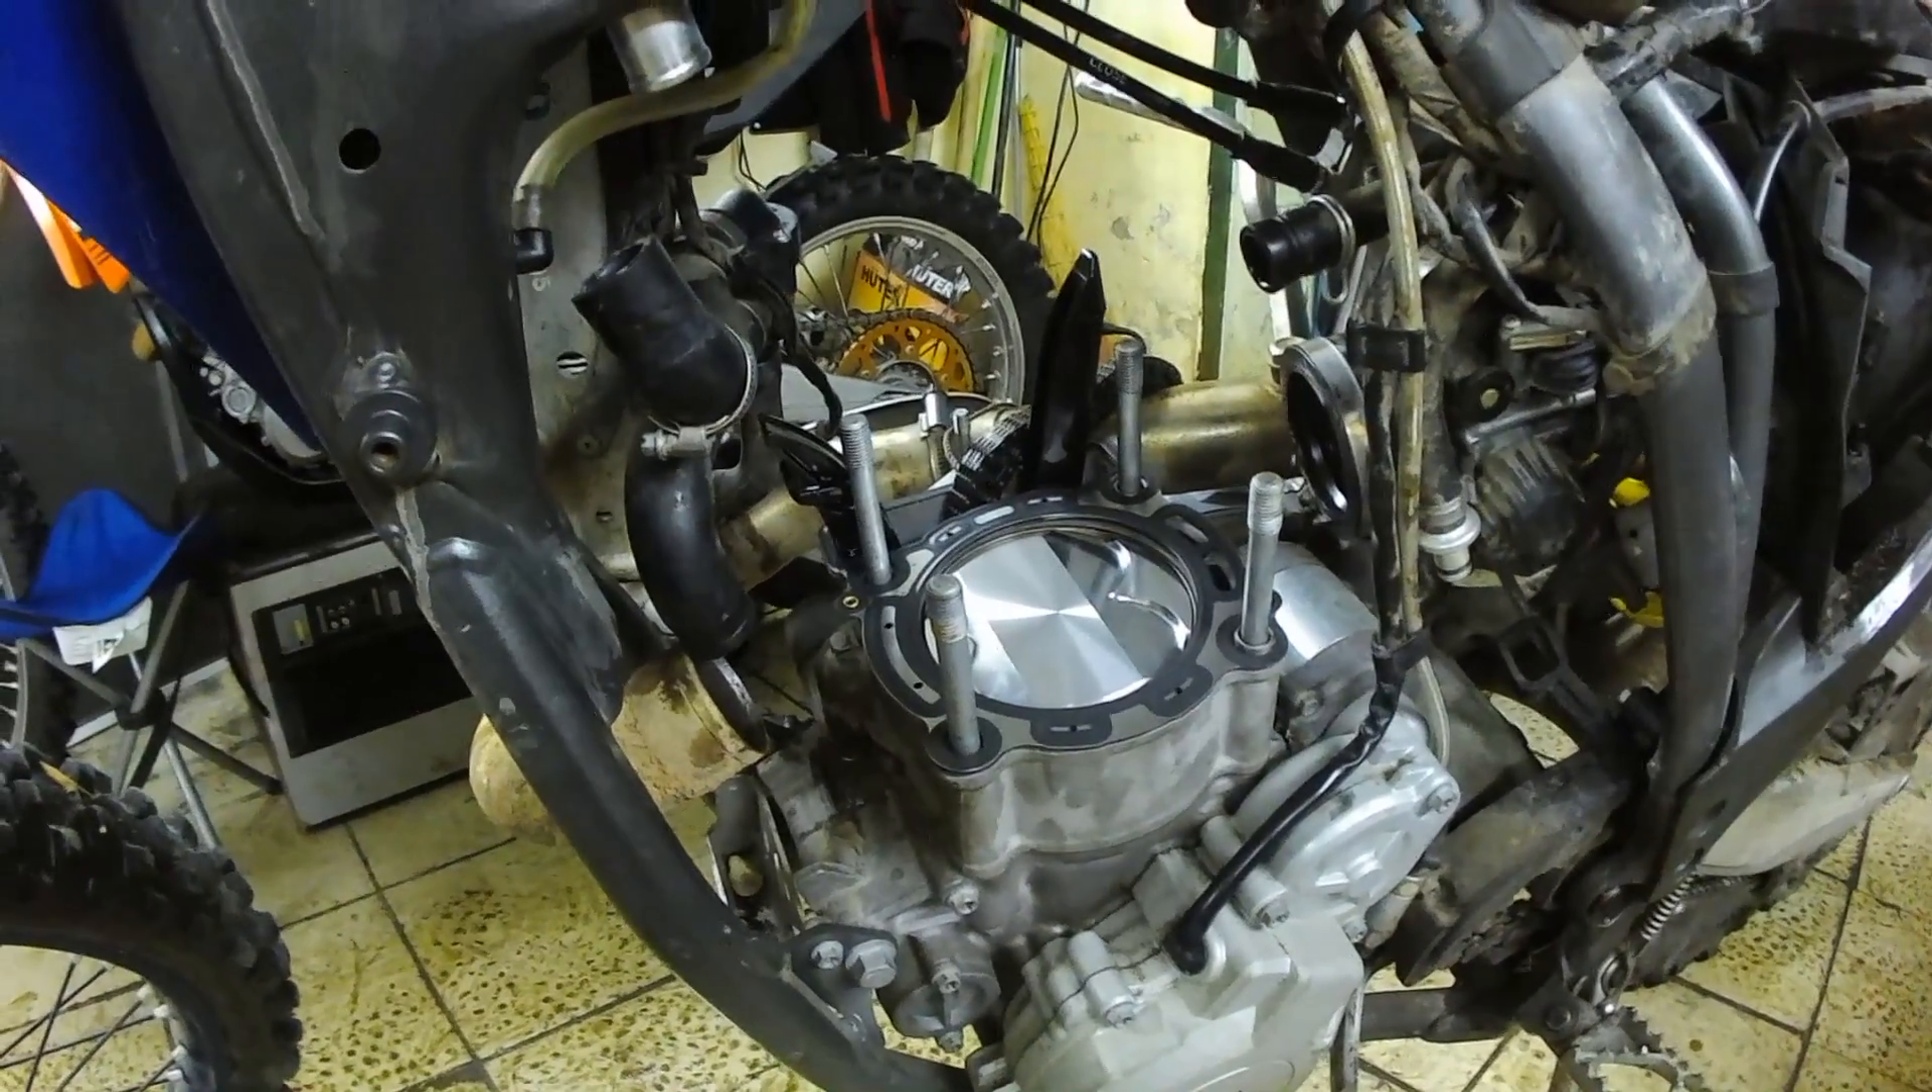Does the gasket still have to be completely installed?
No.